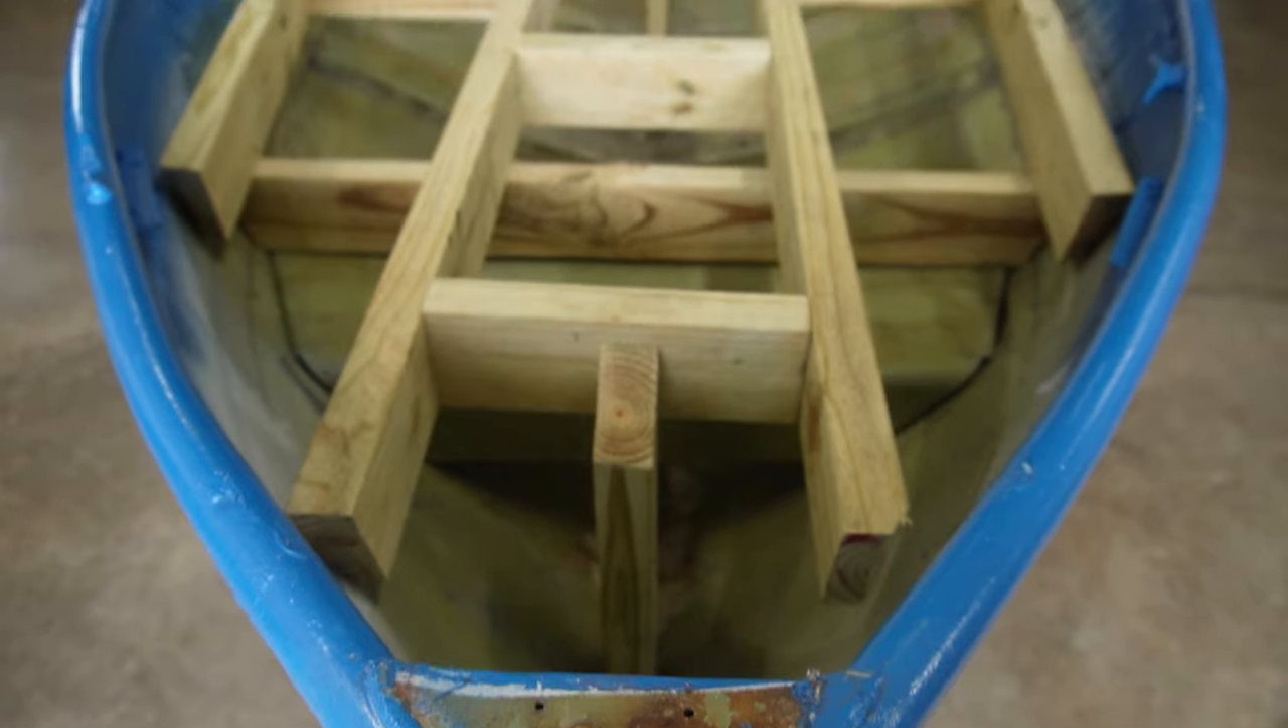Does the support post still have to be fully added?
No.